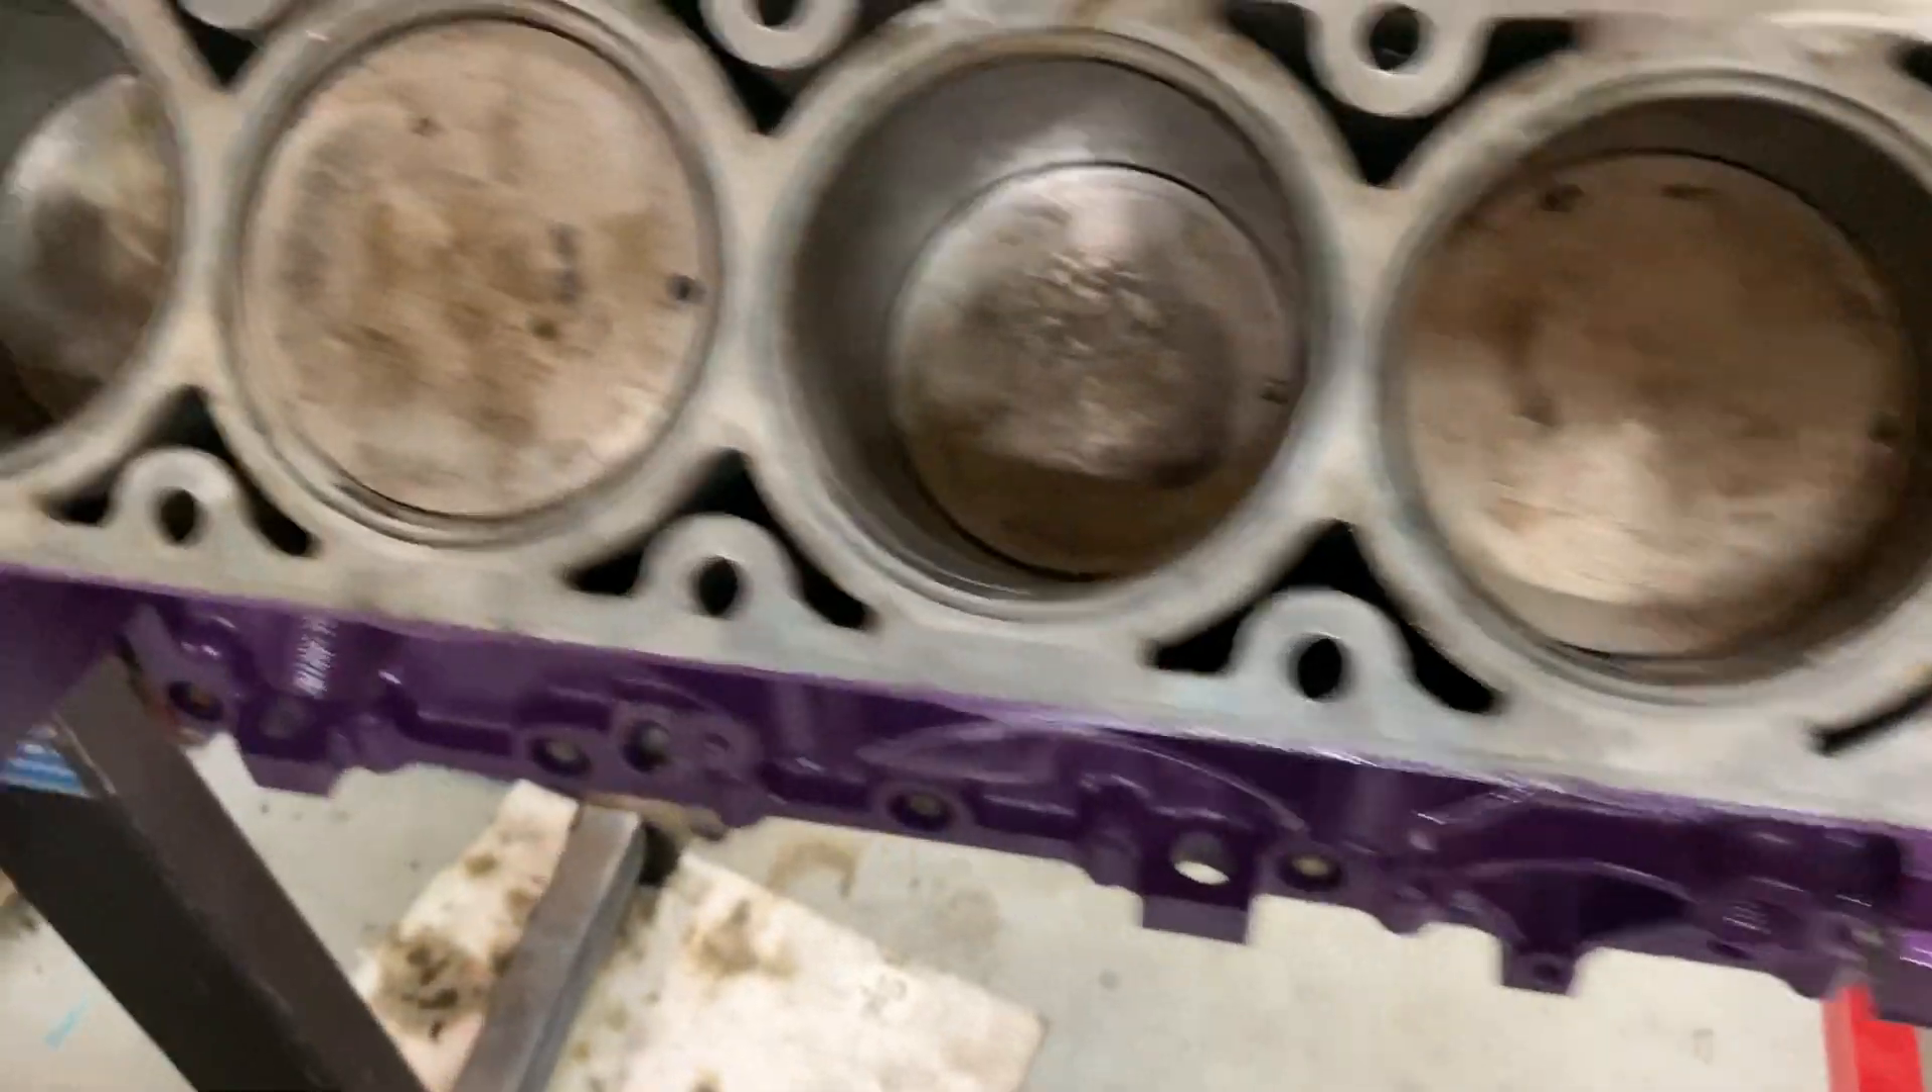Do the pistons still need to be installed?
No.